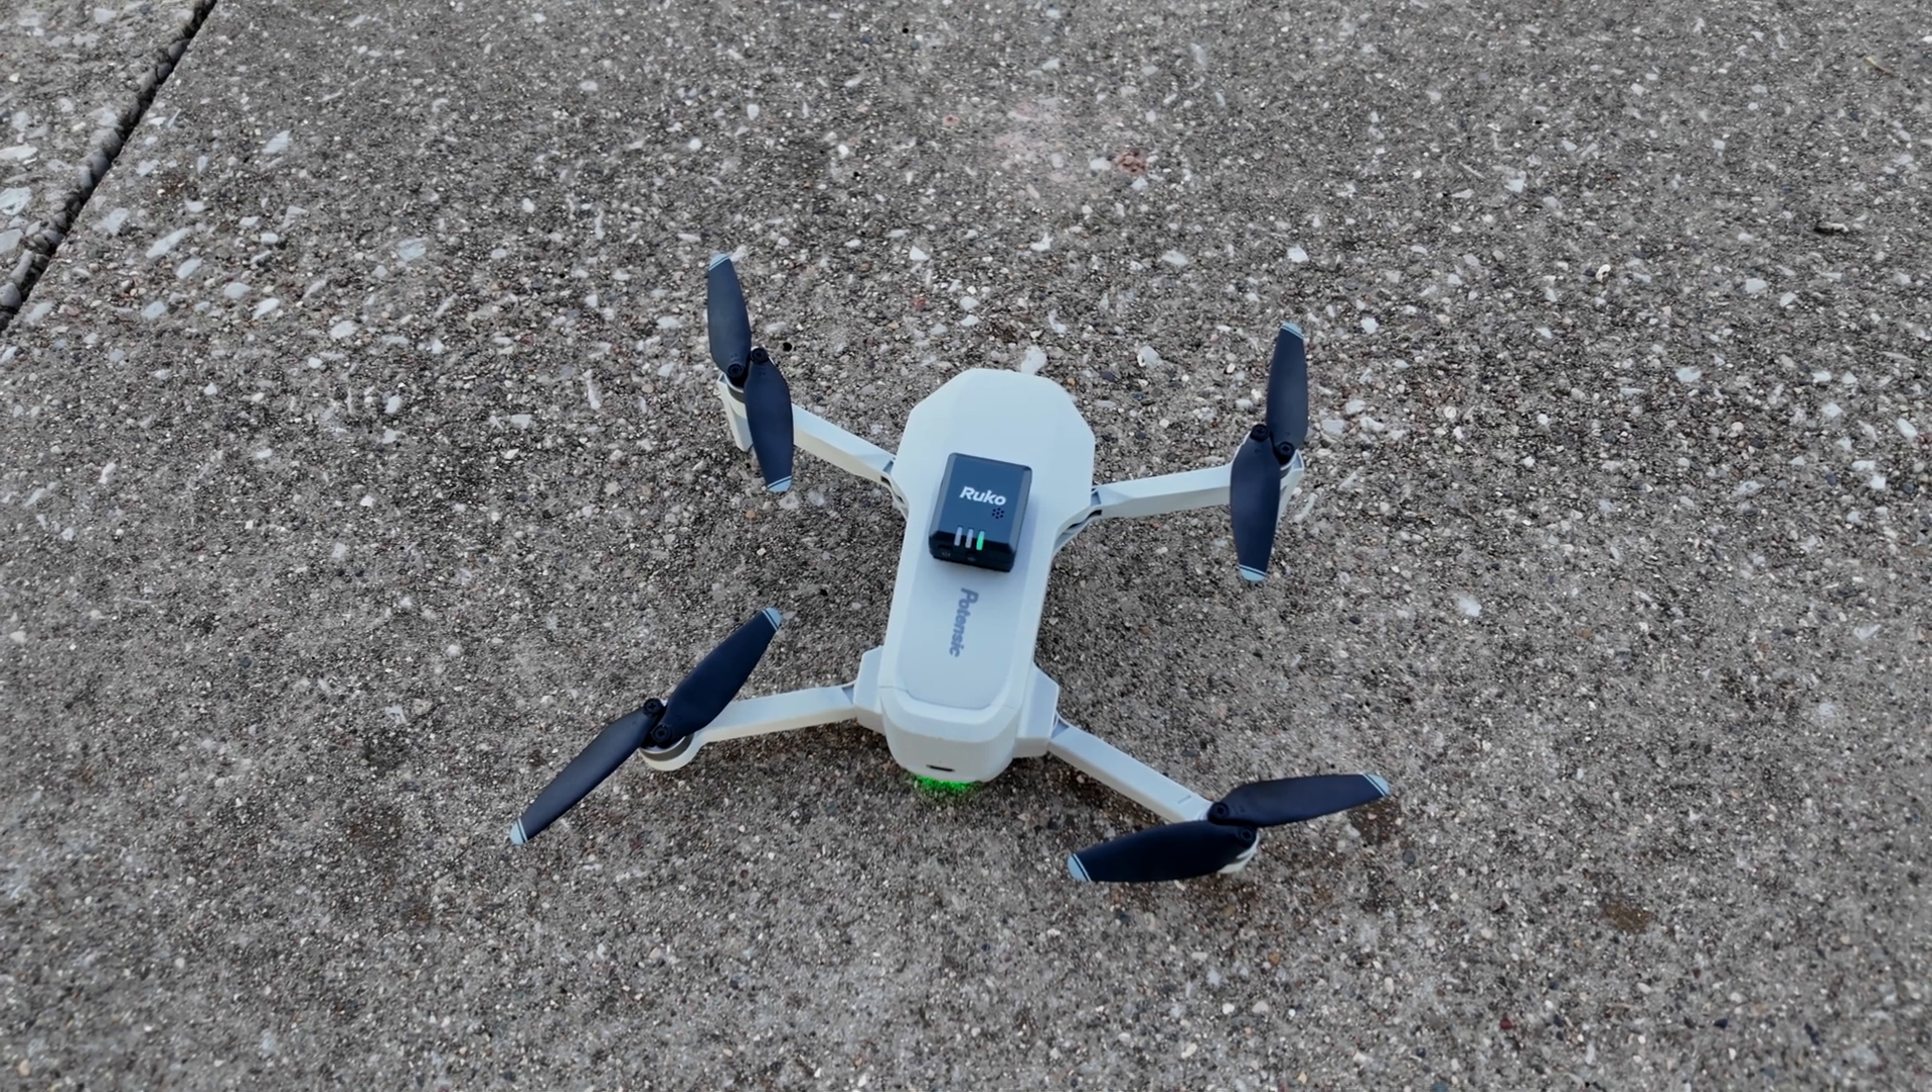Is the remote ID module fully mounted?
Yes.